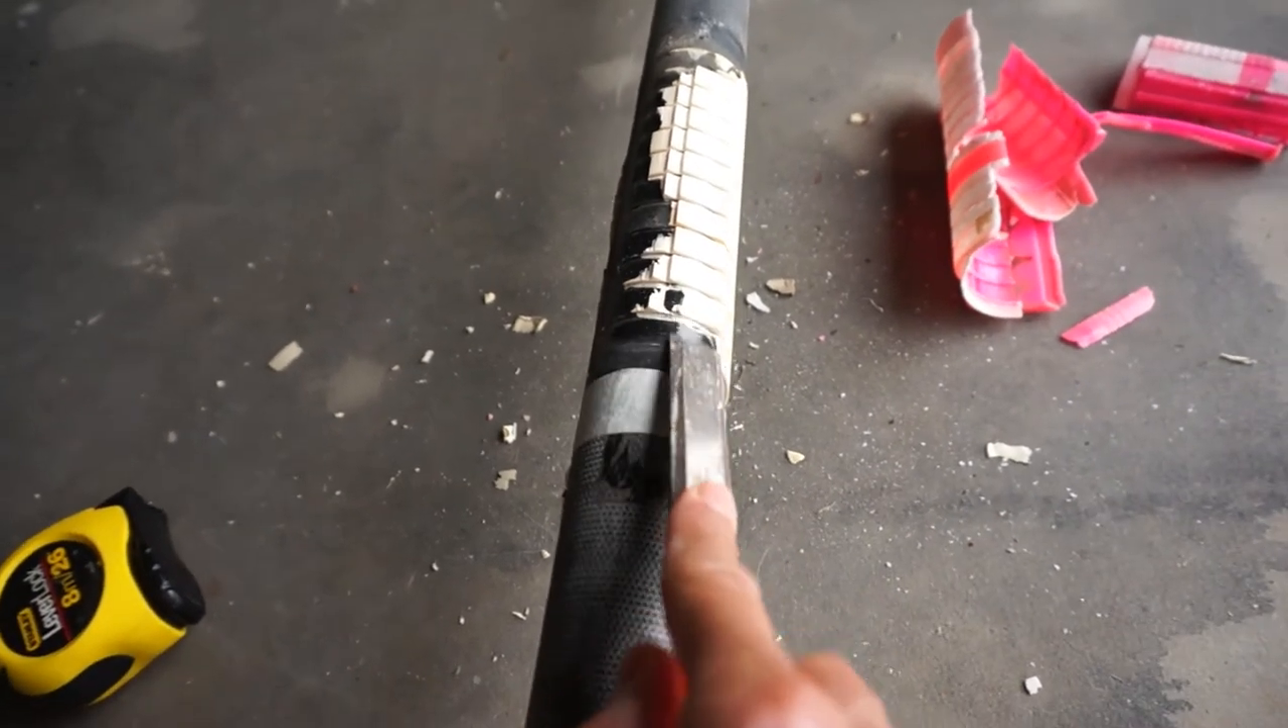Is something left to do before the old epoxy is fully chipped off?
Yes.